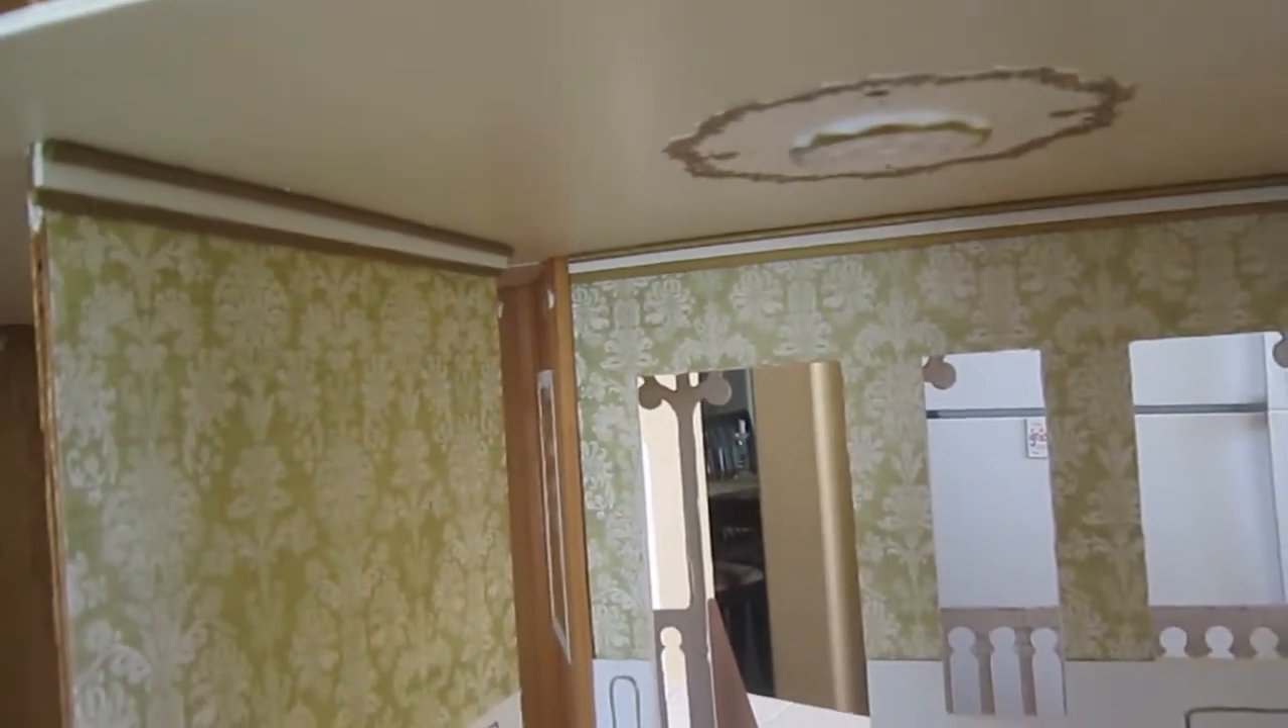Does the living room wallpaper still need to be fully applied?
No.